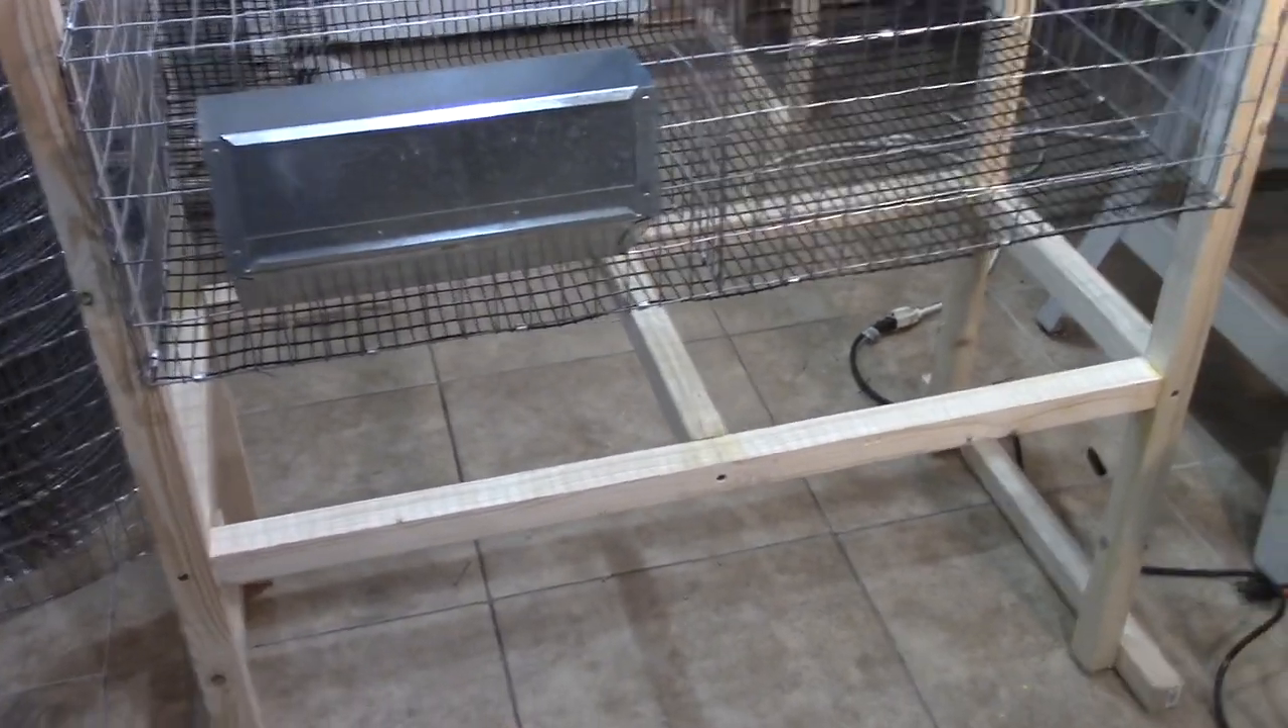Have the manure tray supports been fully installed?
Yes.